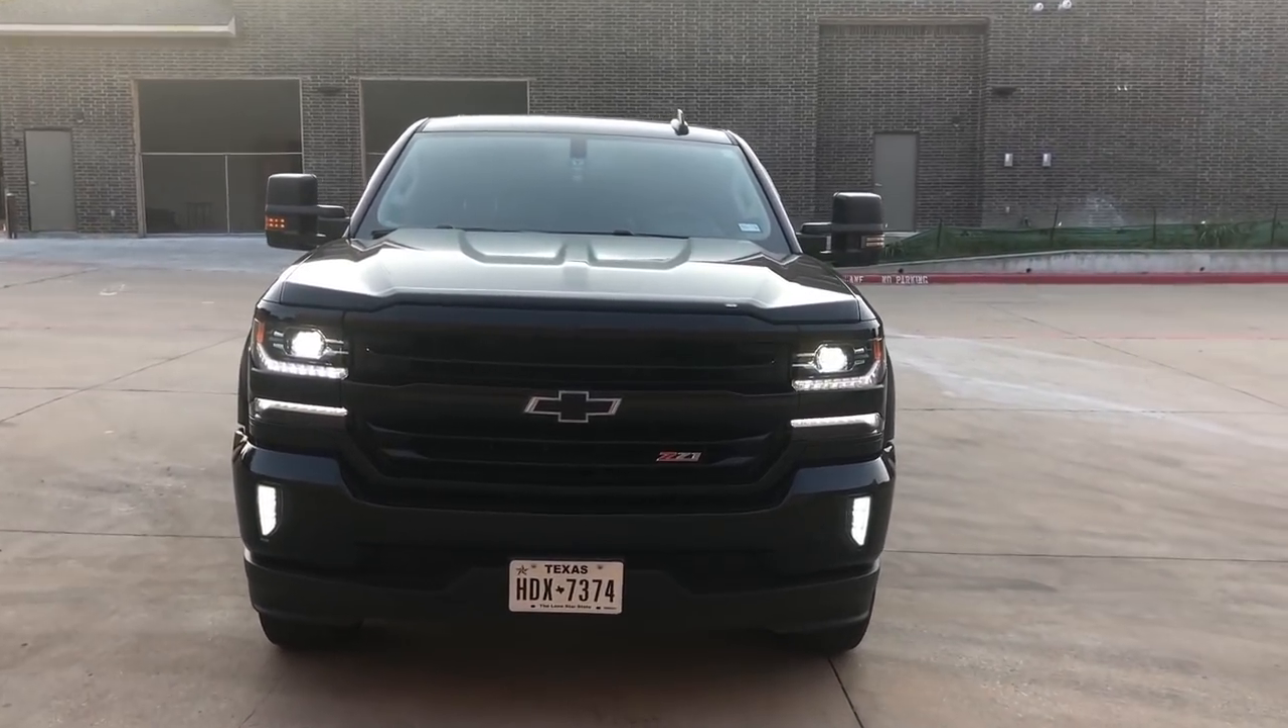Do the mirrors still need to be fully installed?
No.